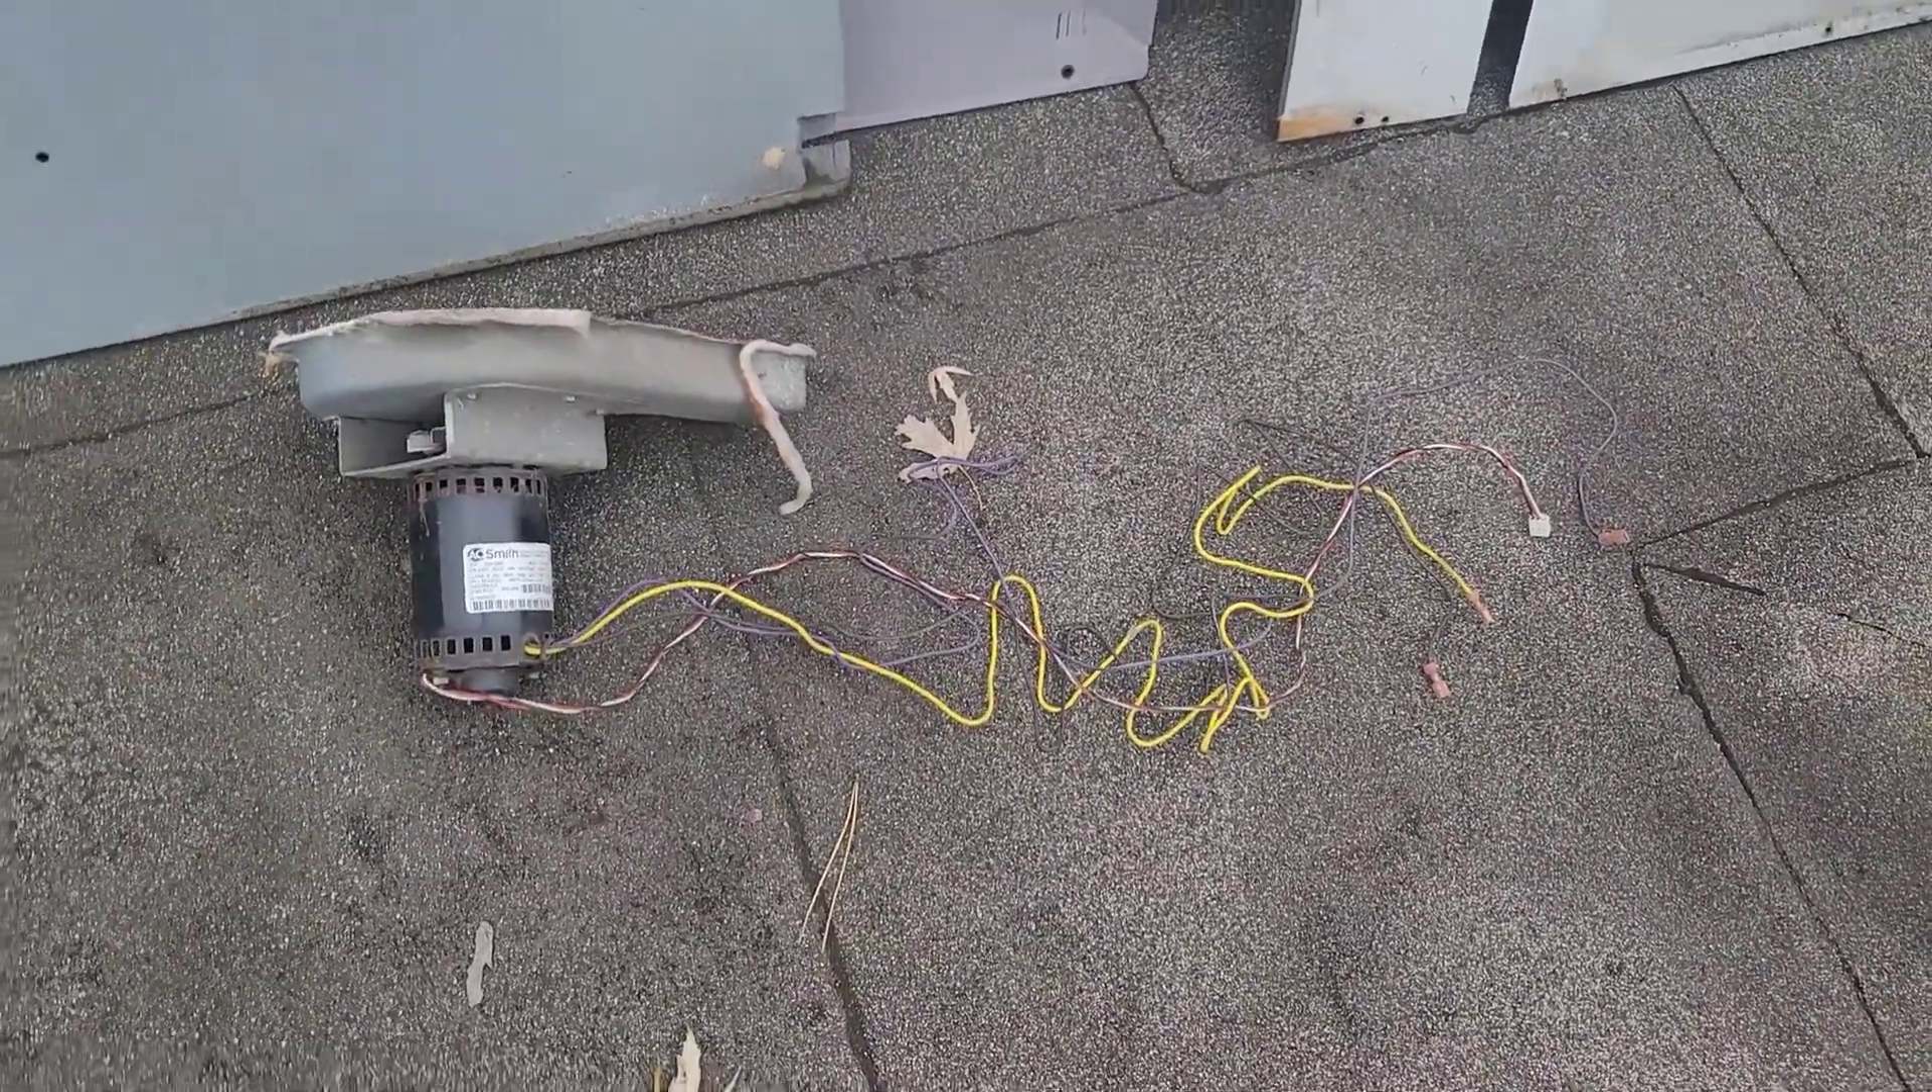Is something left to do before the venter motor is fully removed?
No.